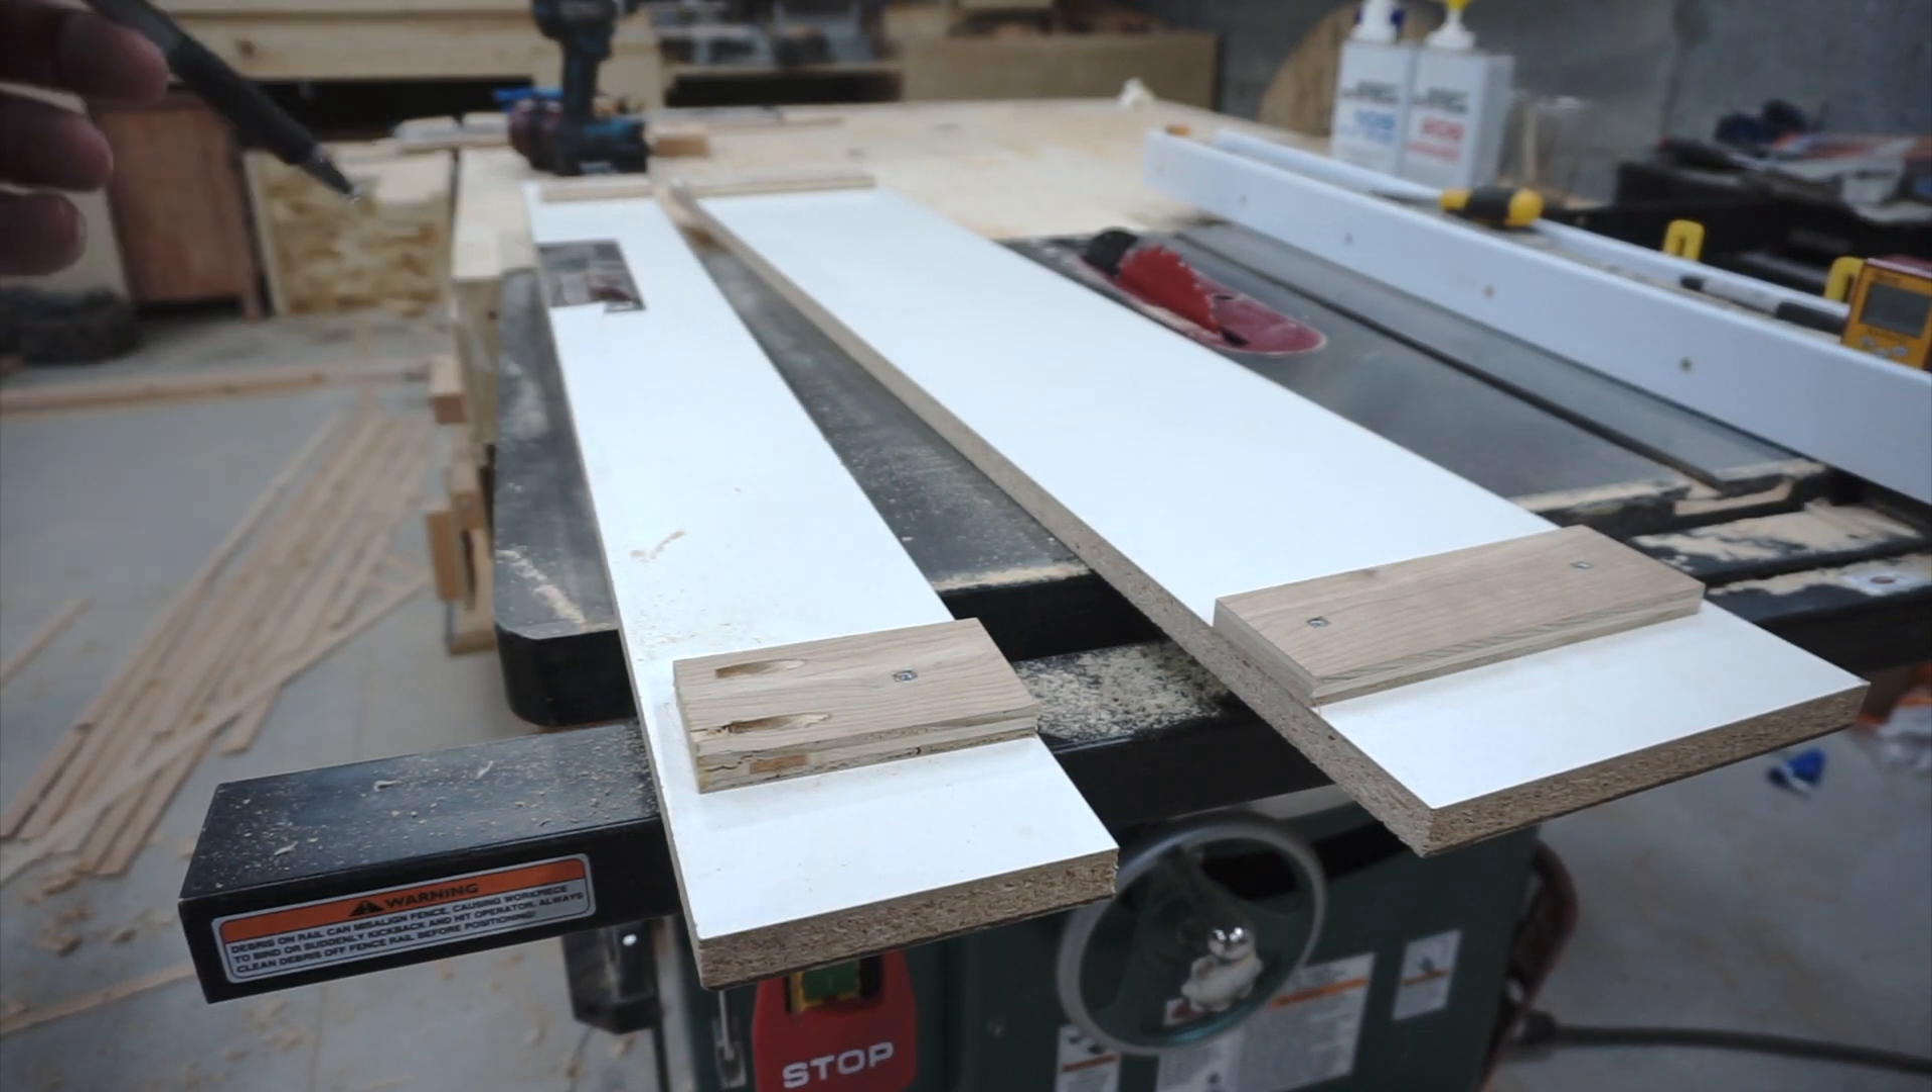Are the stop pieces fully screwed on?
Yes.